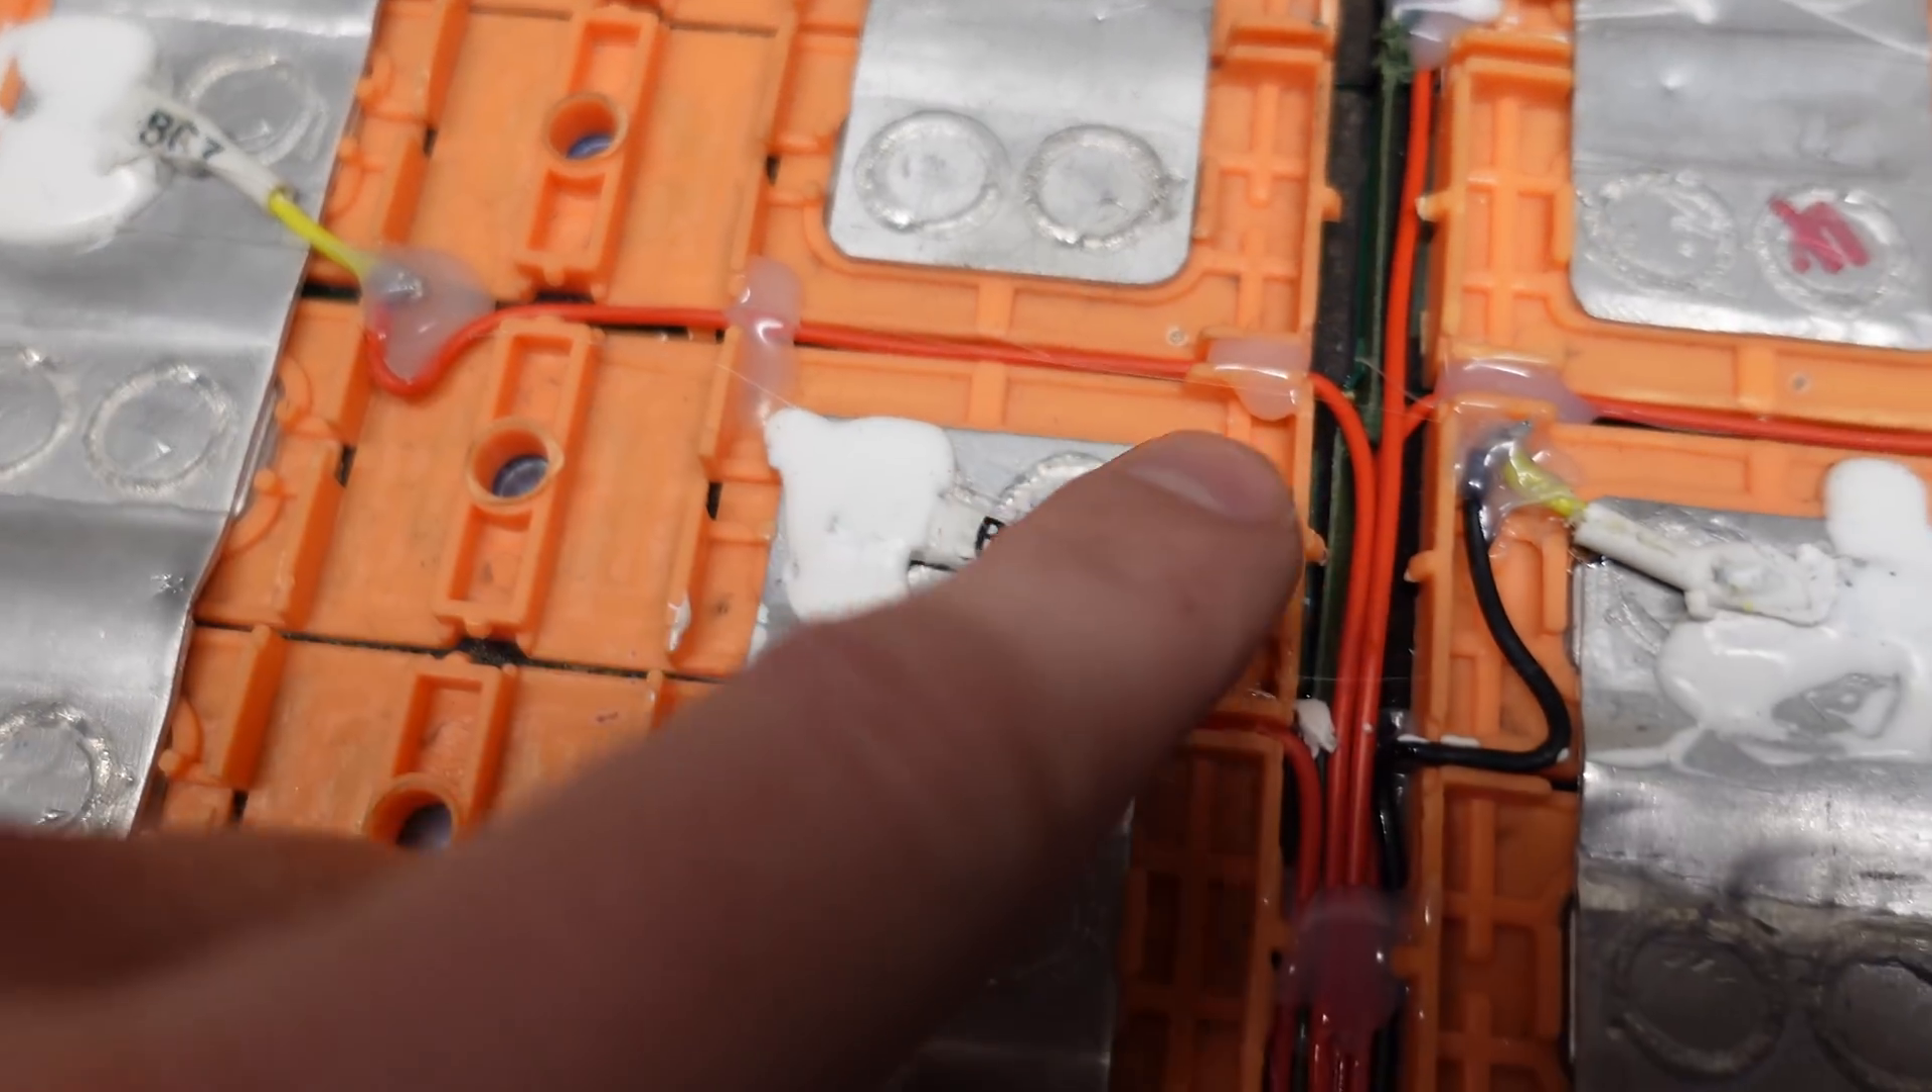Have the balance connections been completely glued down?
Yes.